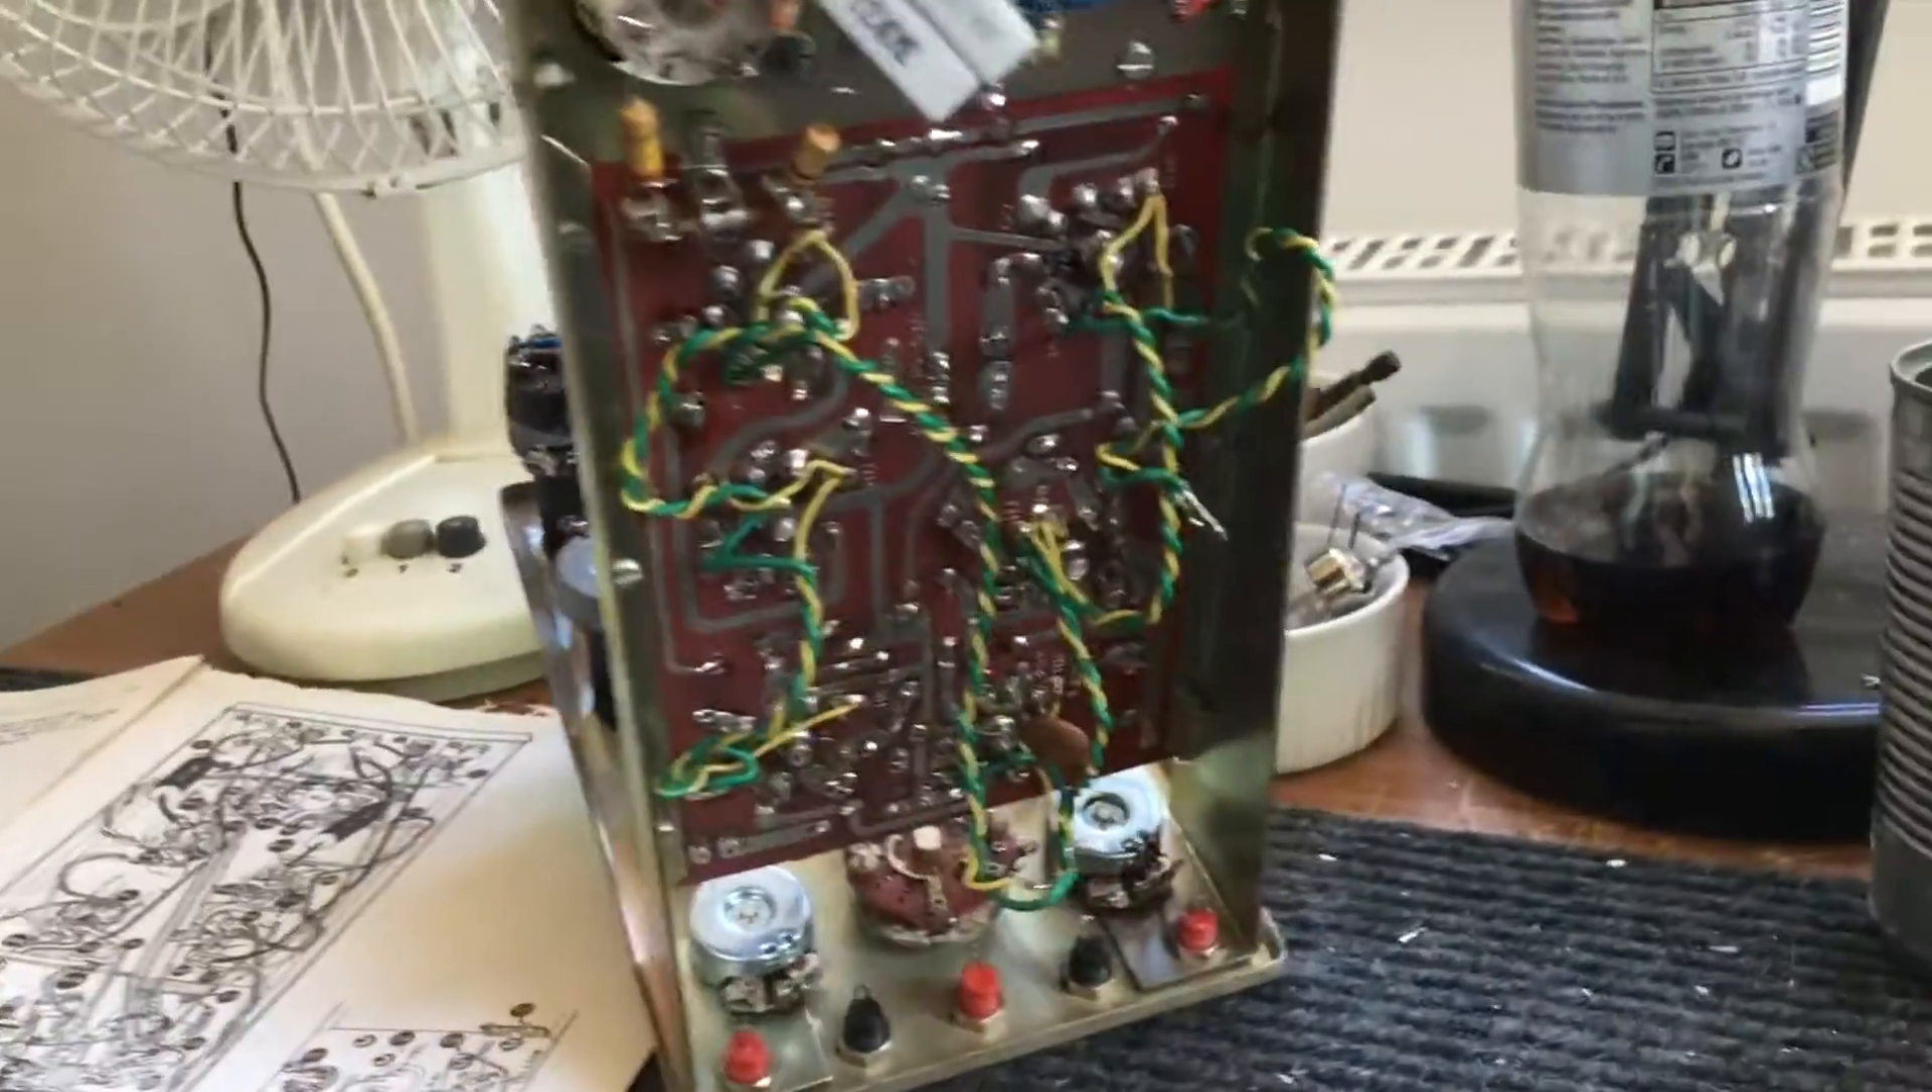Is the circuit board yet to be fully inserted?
No.